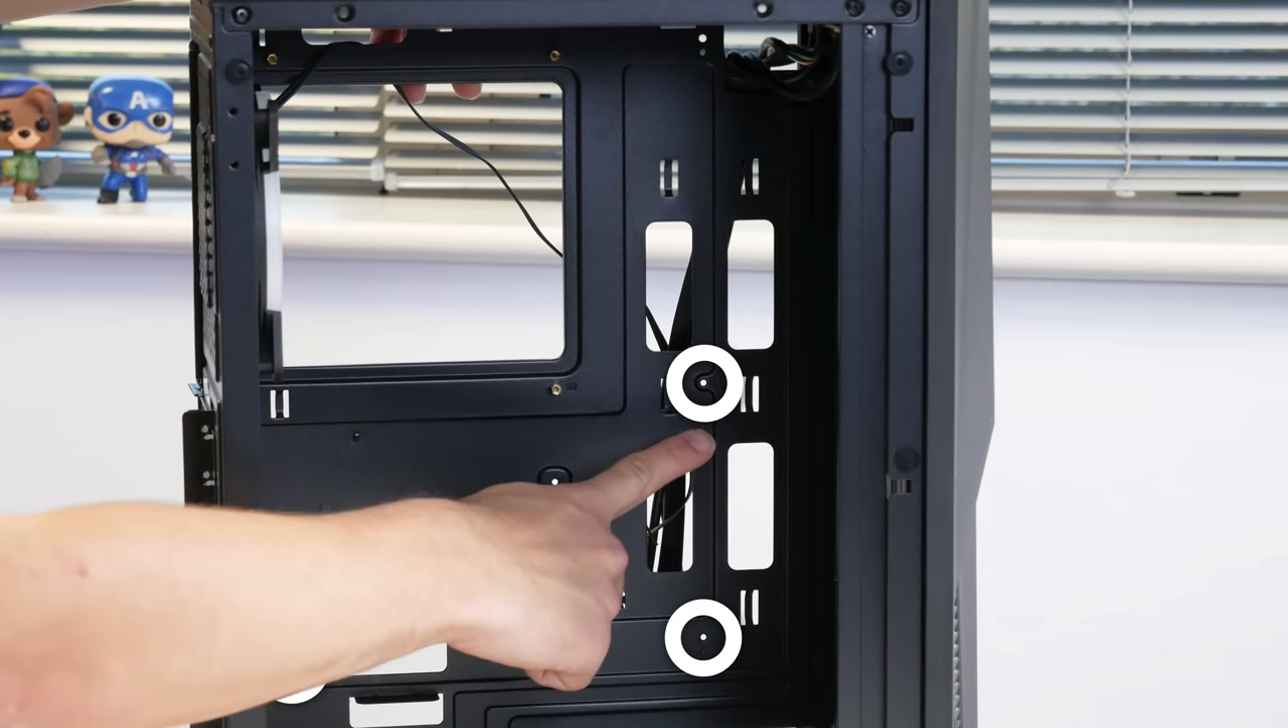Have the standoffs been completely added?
No.